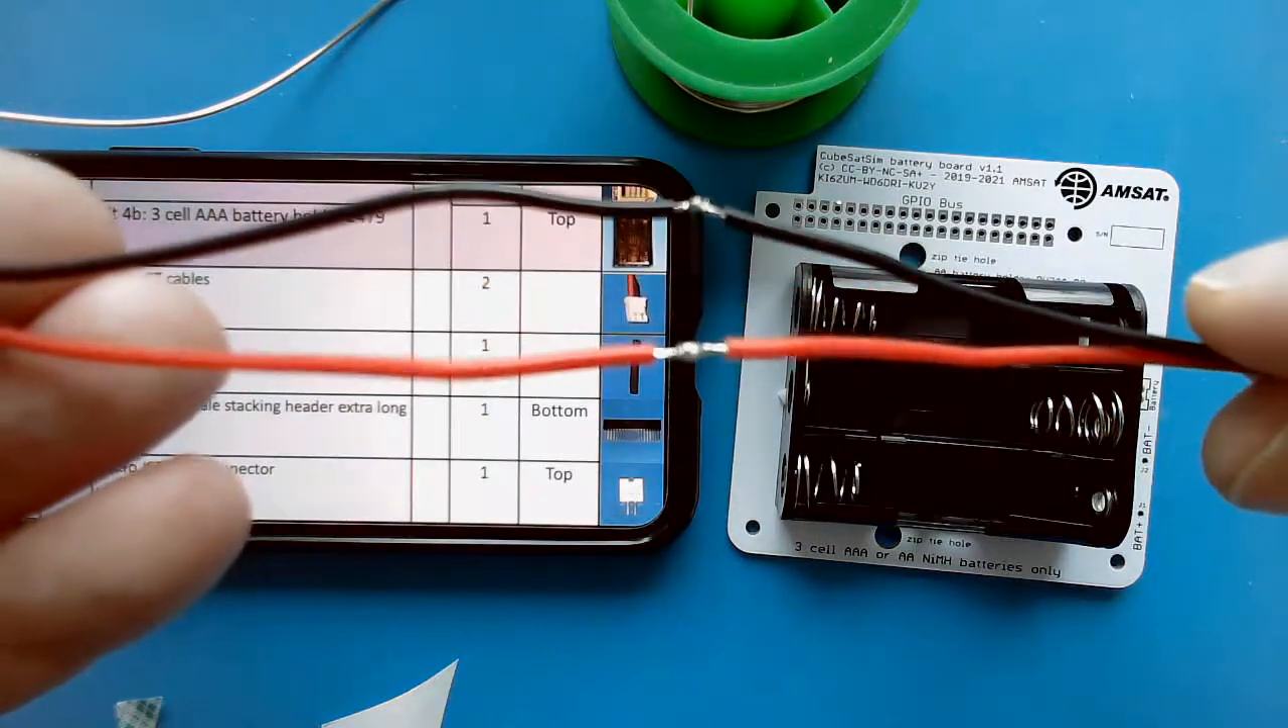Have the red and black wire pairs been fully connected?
Yes.